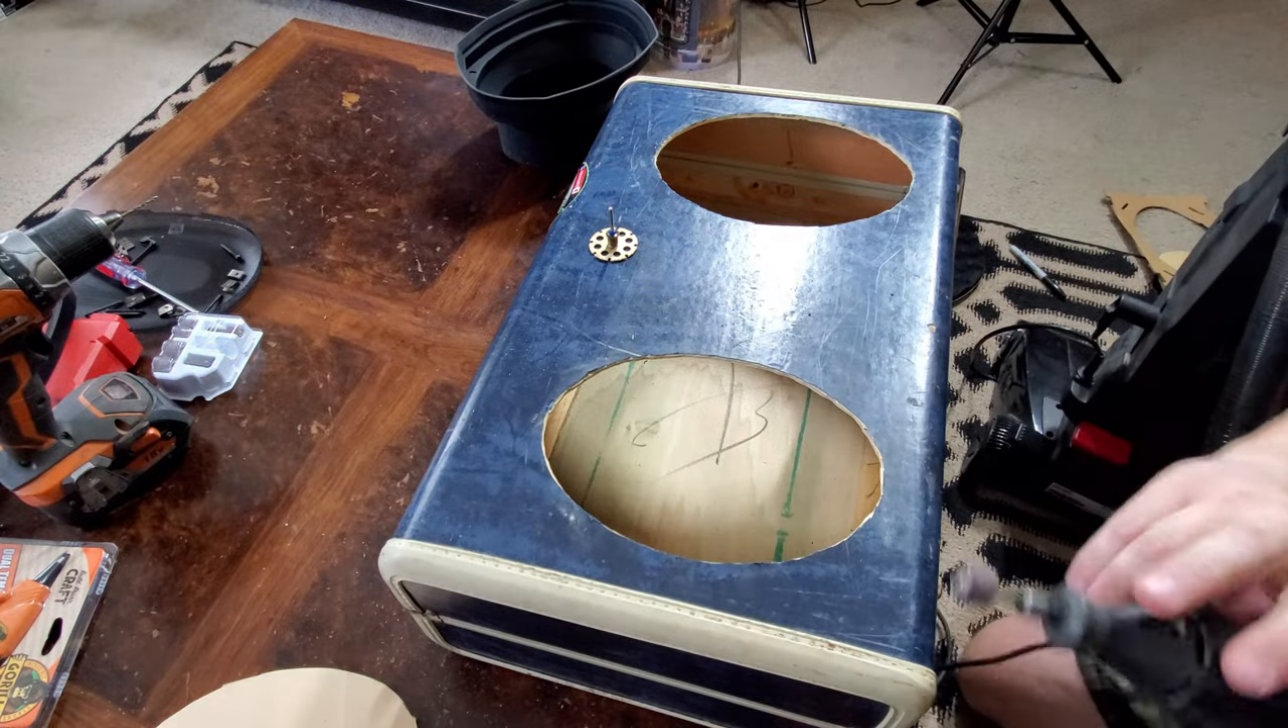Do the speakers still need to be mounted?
Yes.